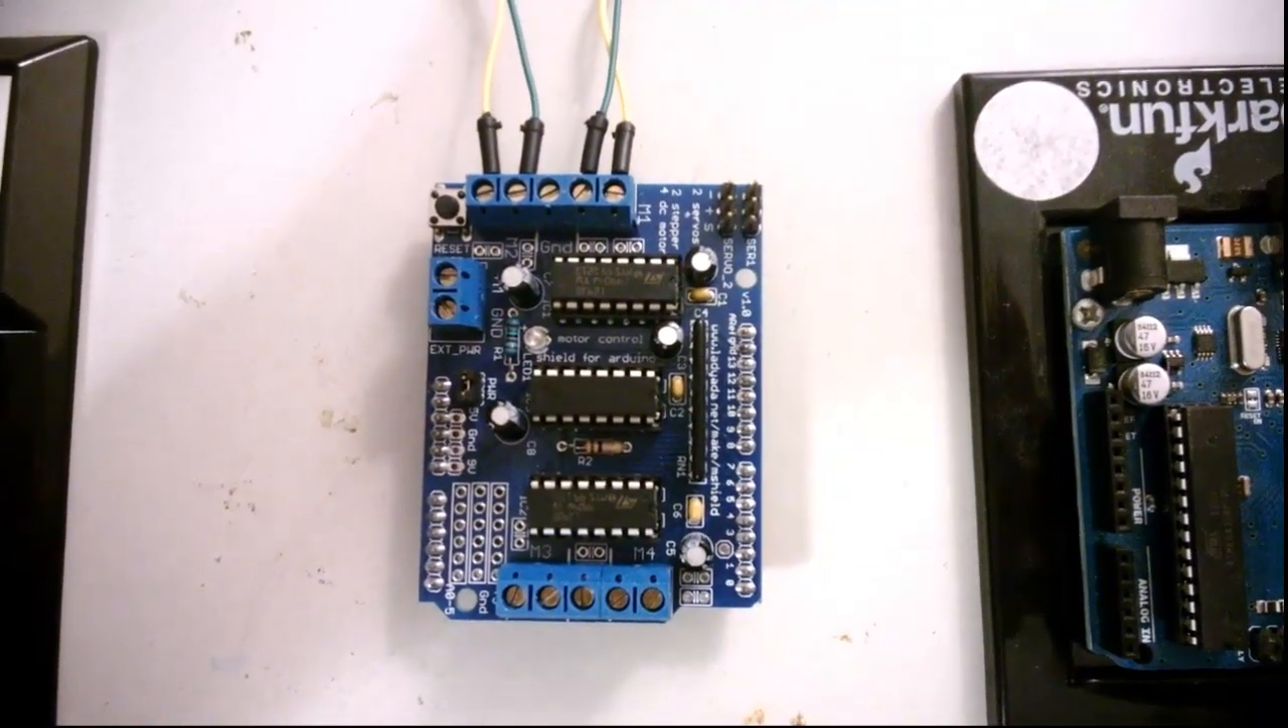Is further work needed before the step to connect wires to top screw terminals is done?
No.